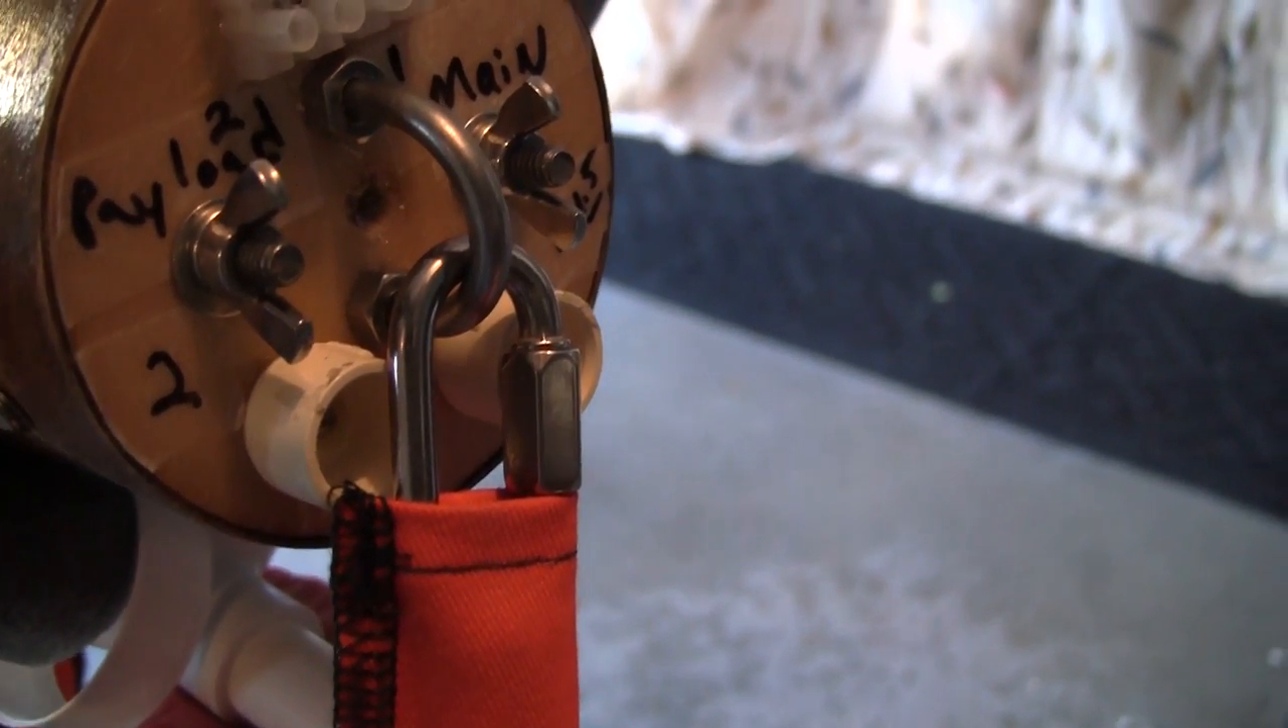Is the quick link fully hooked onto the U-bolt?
Yes.